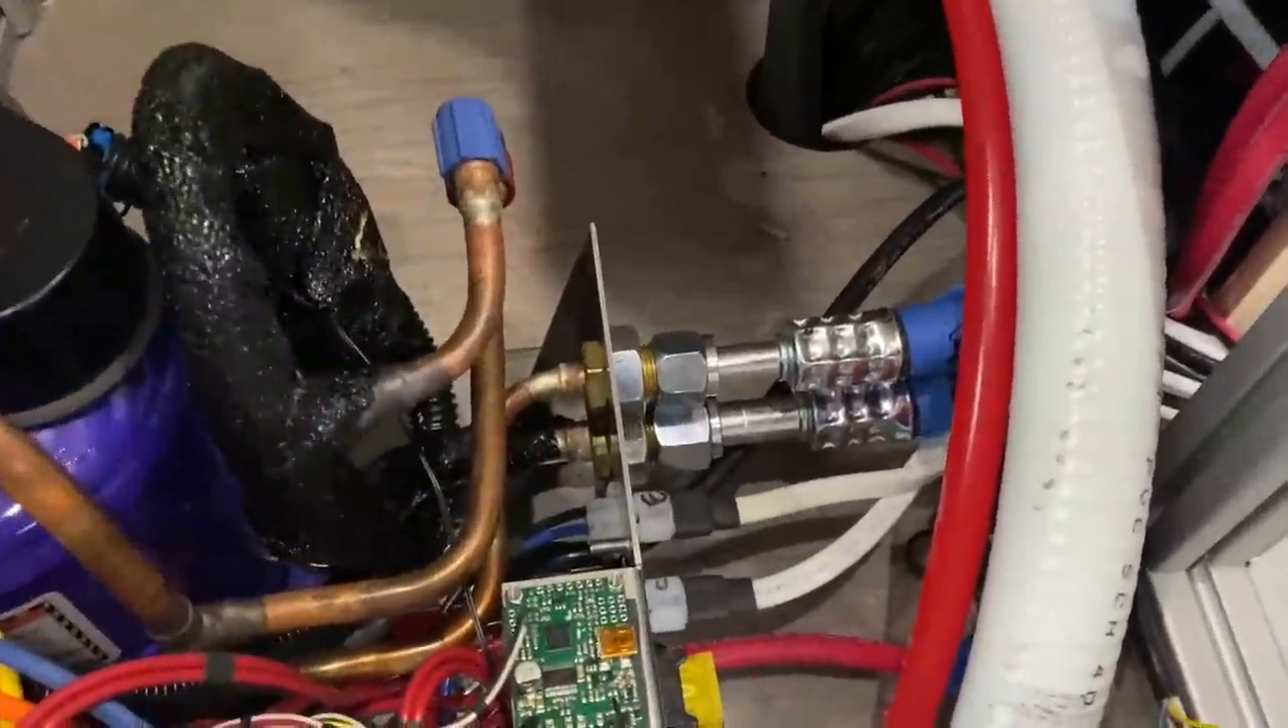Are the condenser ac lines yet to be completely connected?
No.